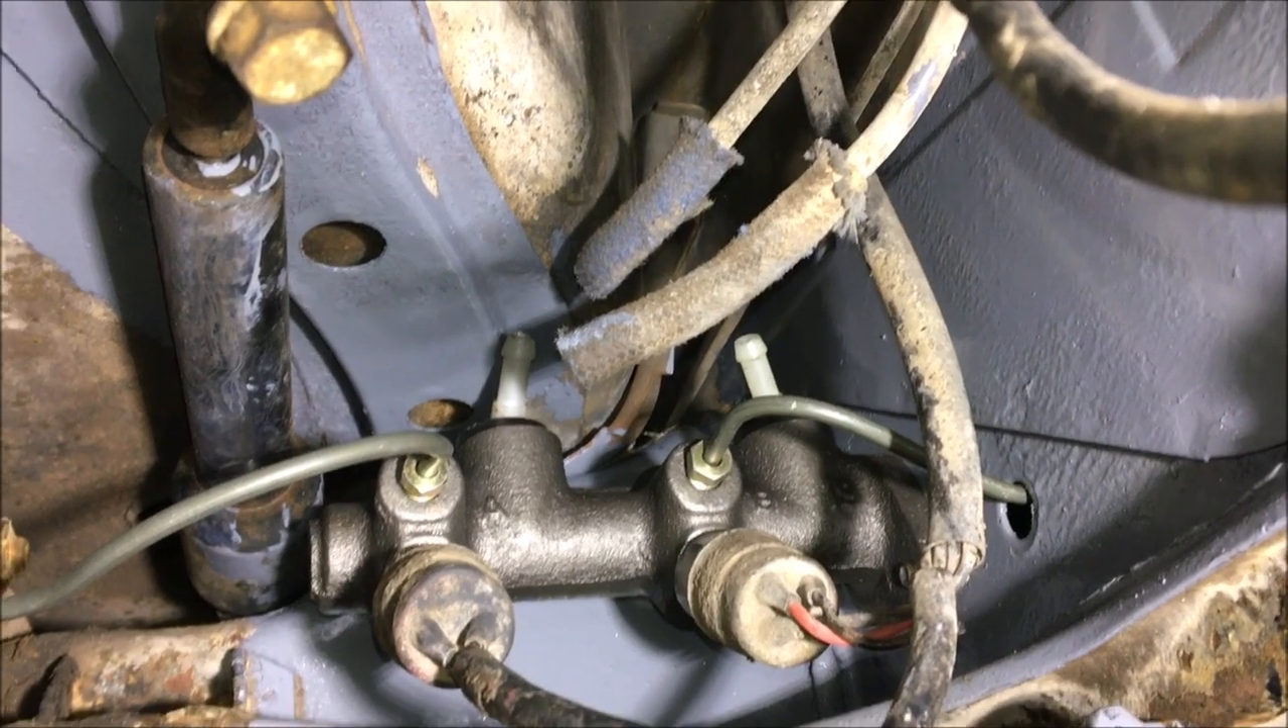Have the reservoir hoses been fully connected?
No.